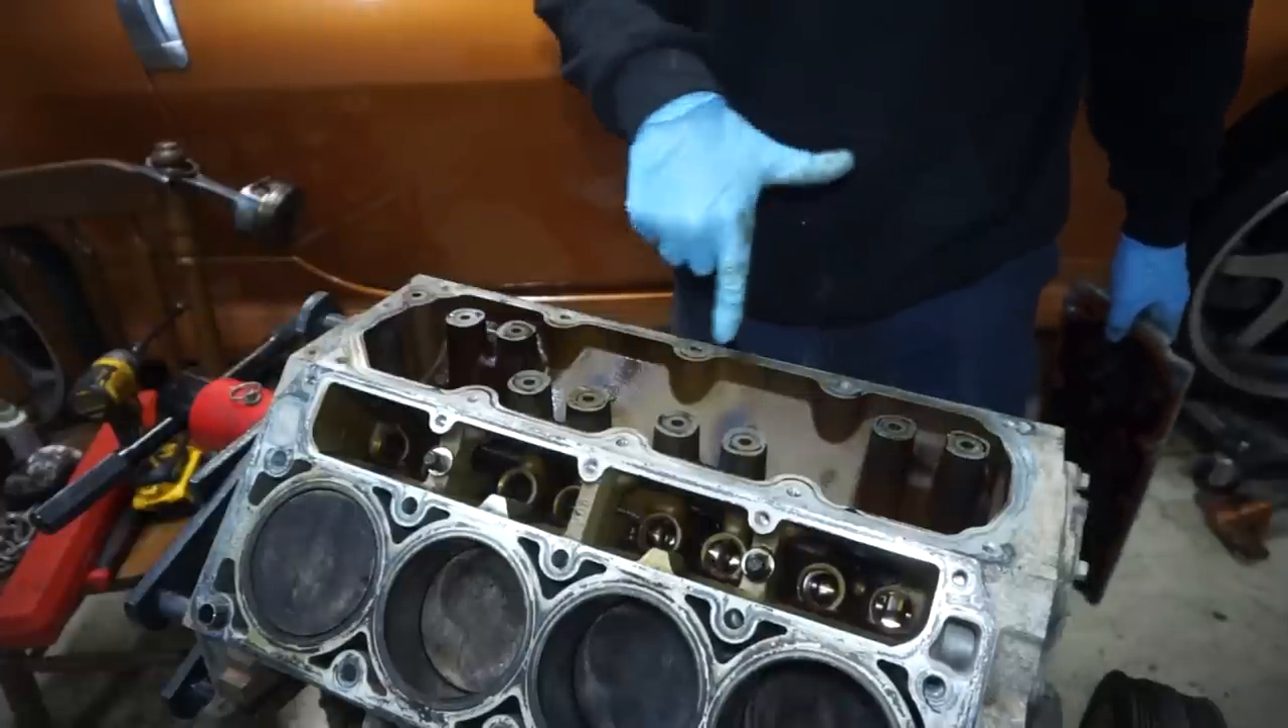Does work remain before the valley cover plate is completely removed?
No.